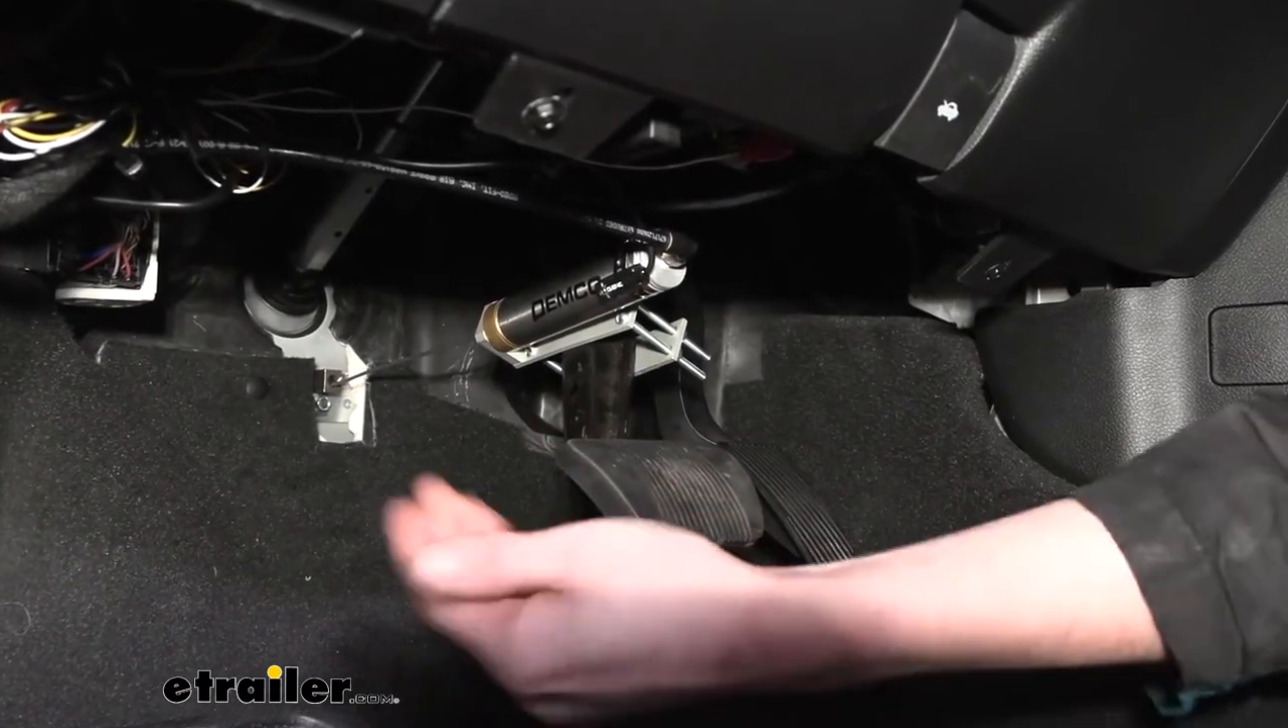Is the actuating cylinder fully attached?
Yes.